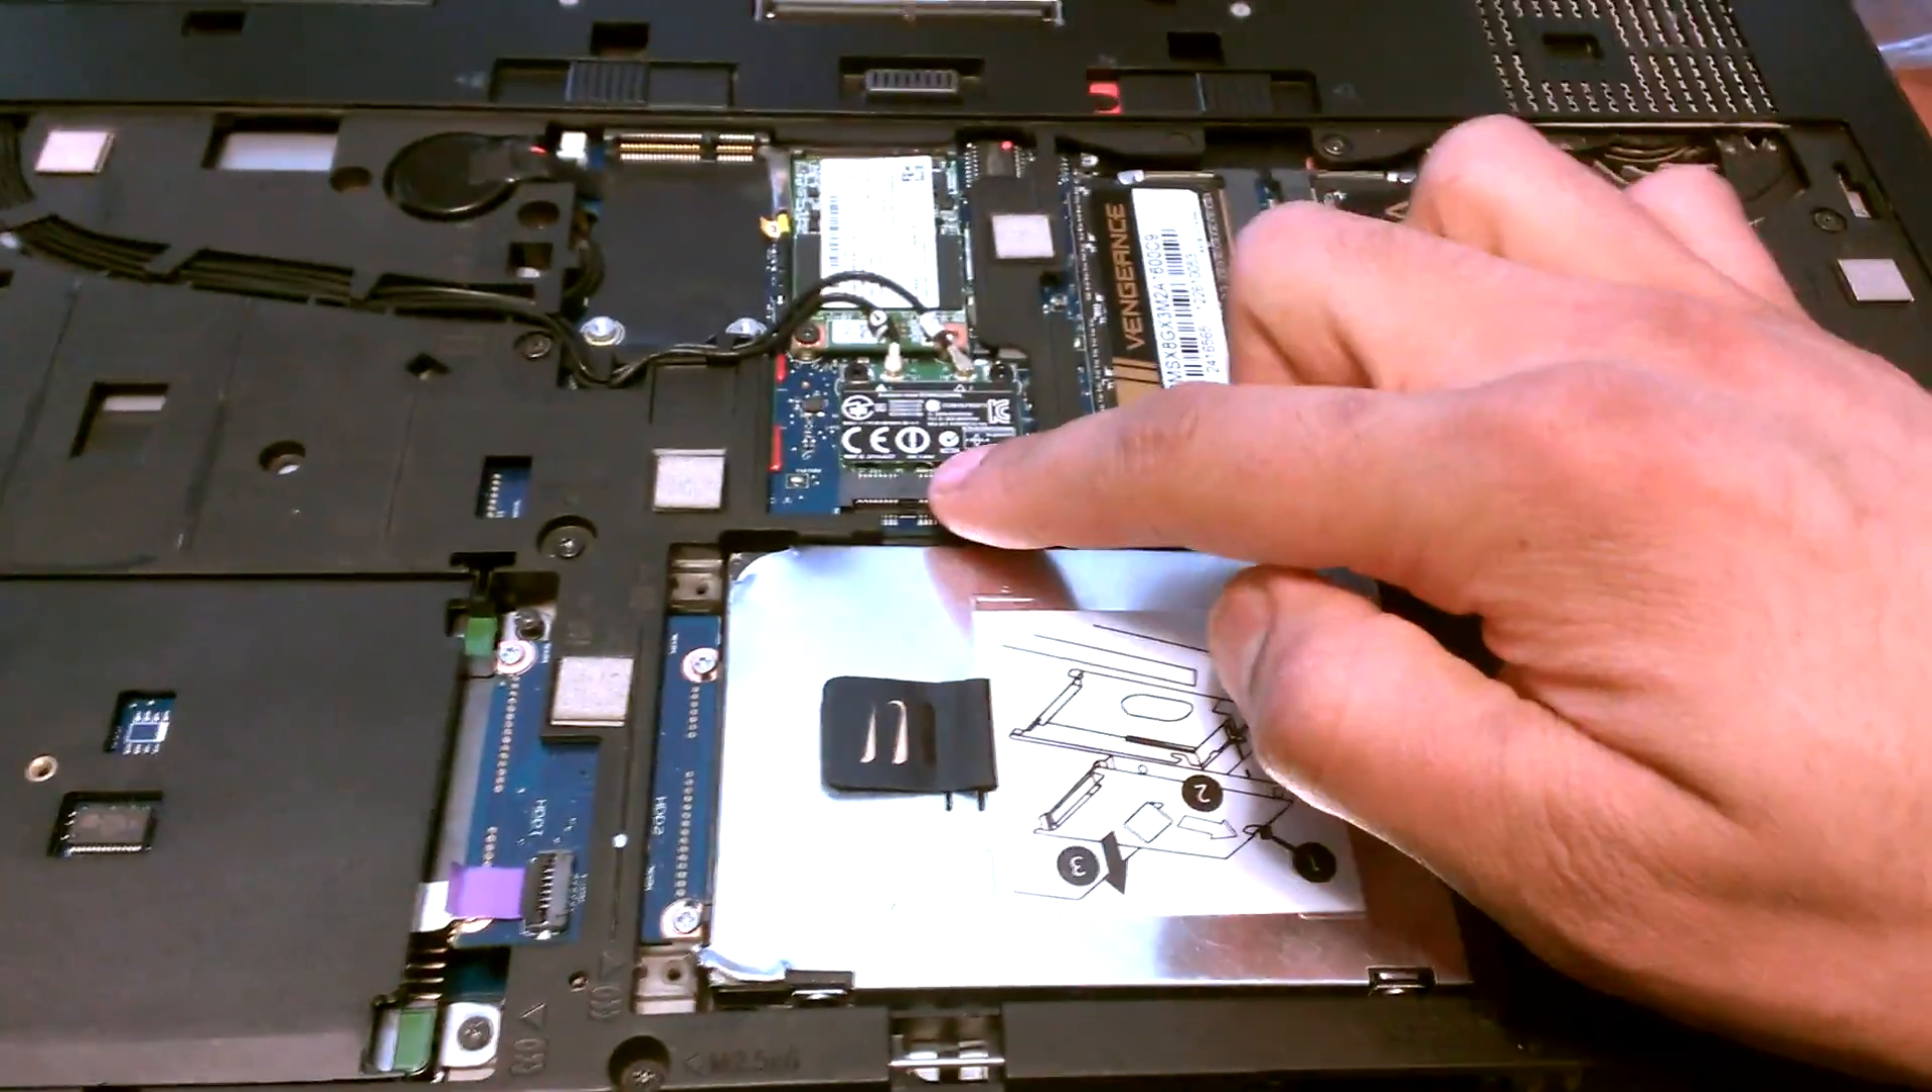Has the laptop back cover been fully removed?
Yes.